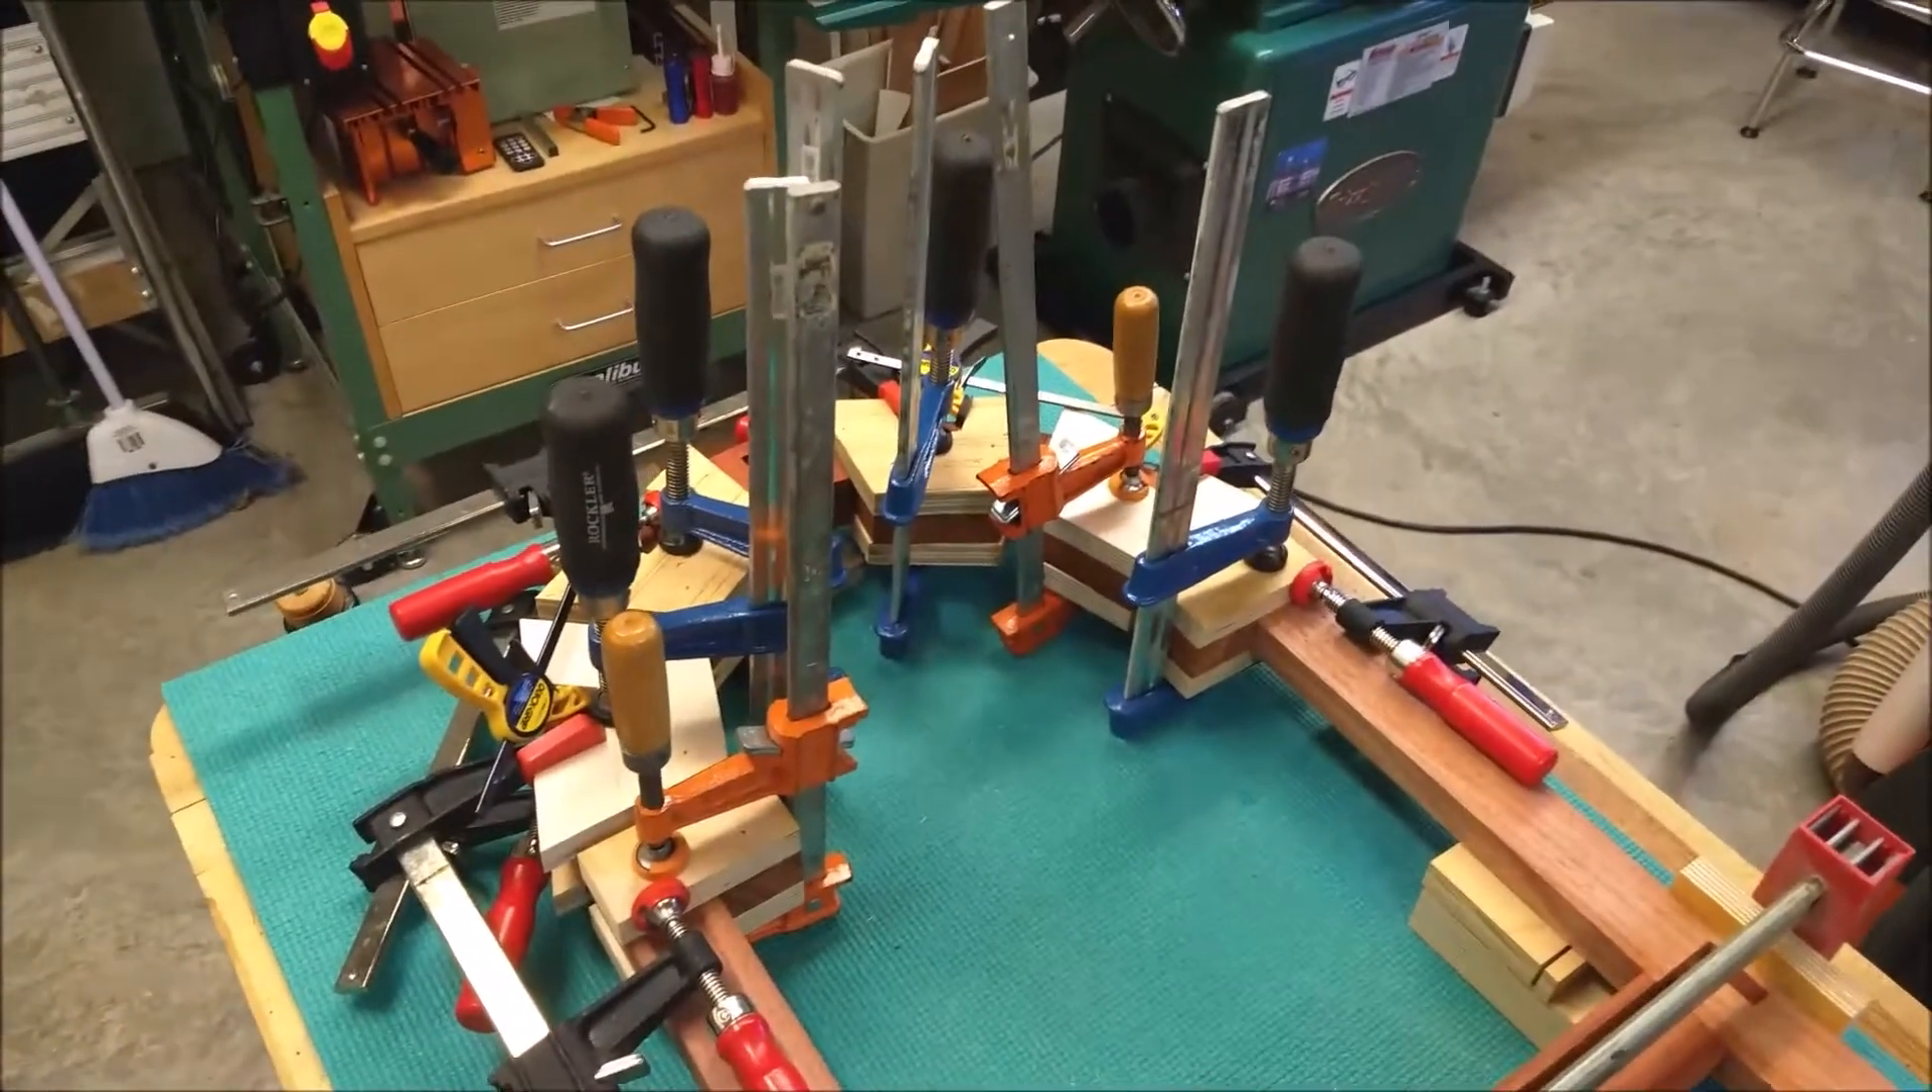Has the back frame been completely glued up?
Yes.